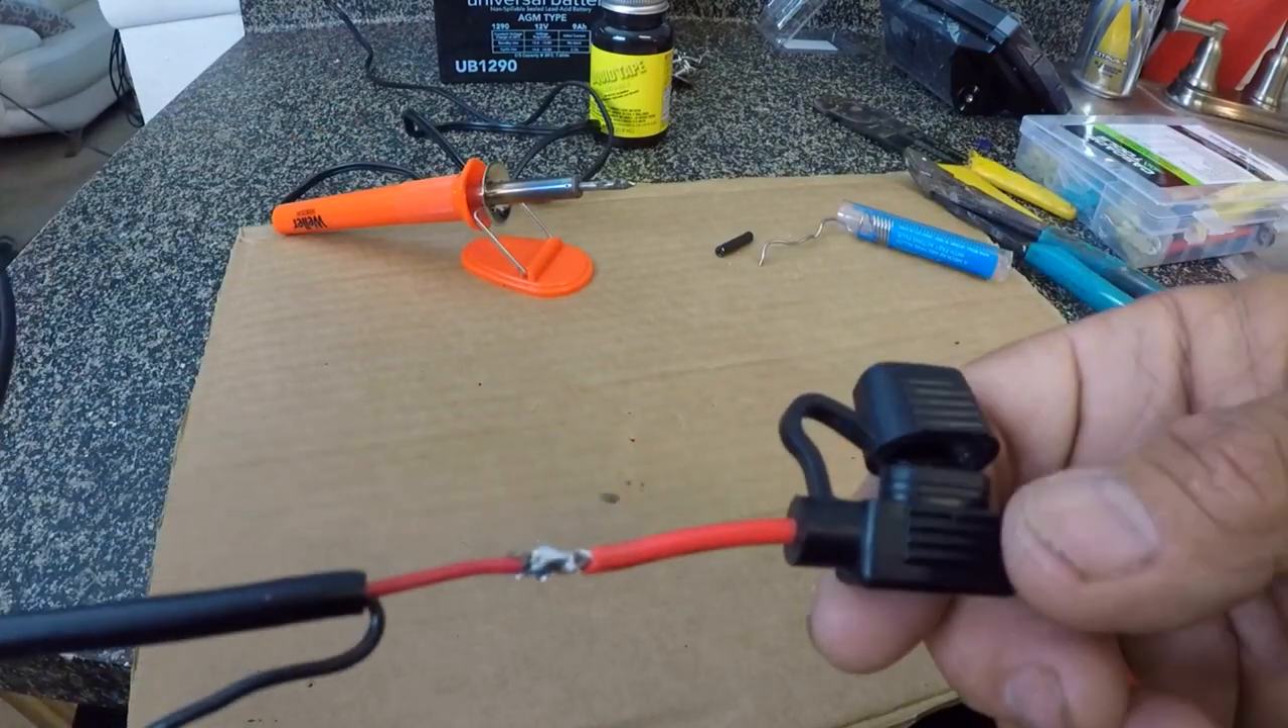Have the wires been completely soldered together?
Yes.